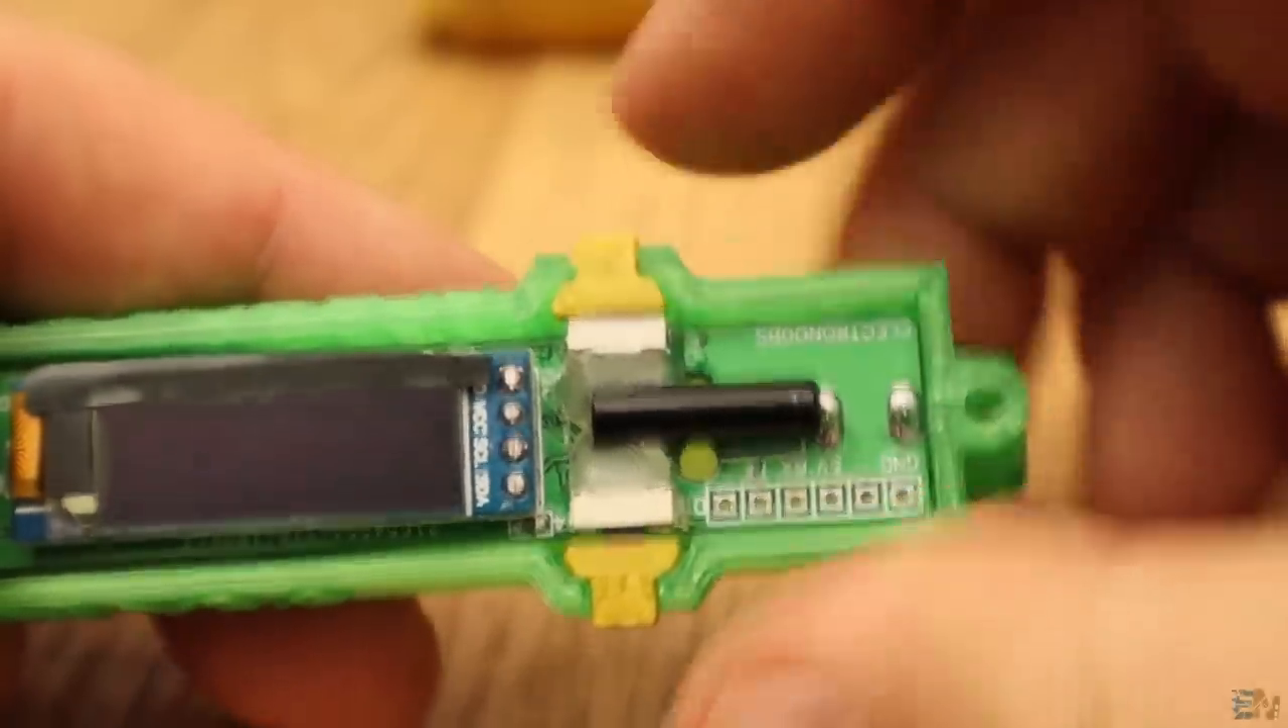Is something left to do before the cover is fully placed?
Yes.